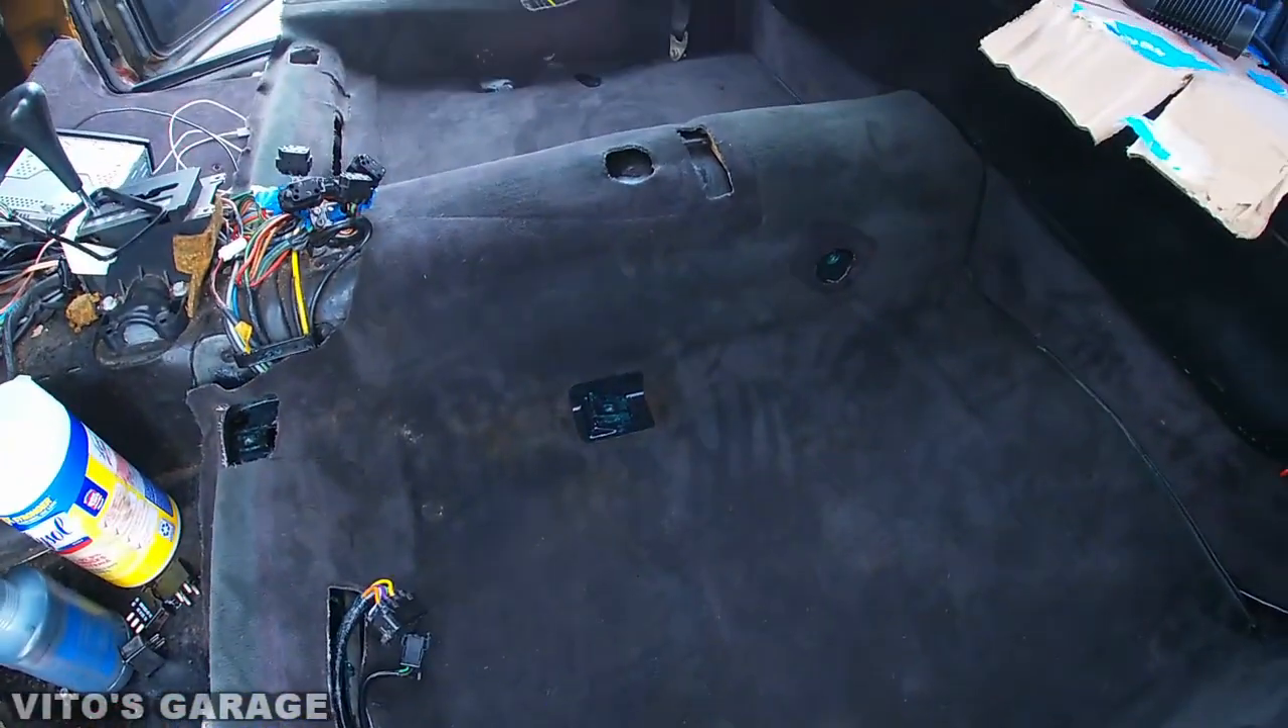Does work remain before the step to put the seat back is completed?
Yes.